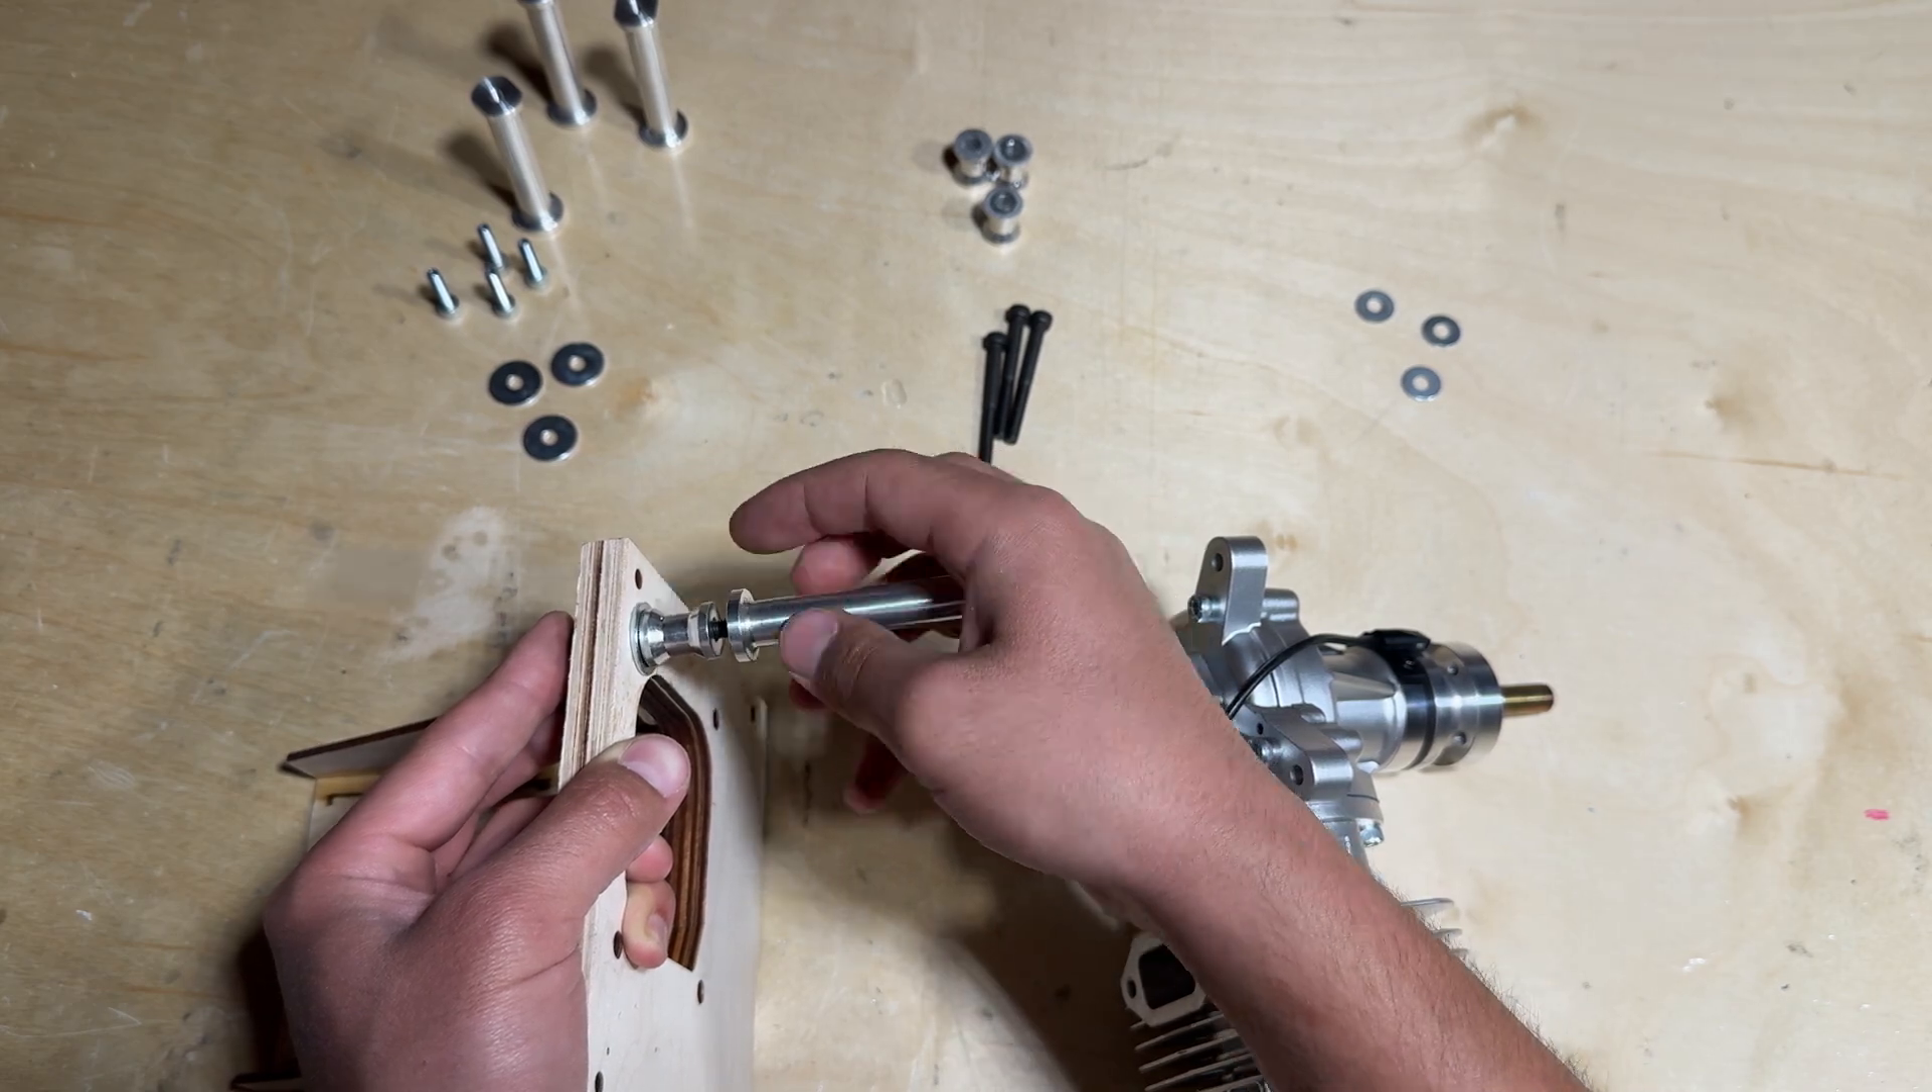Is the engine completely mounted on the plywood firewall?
No.